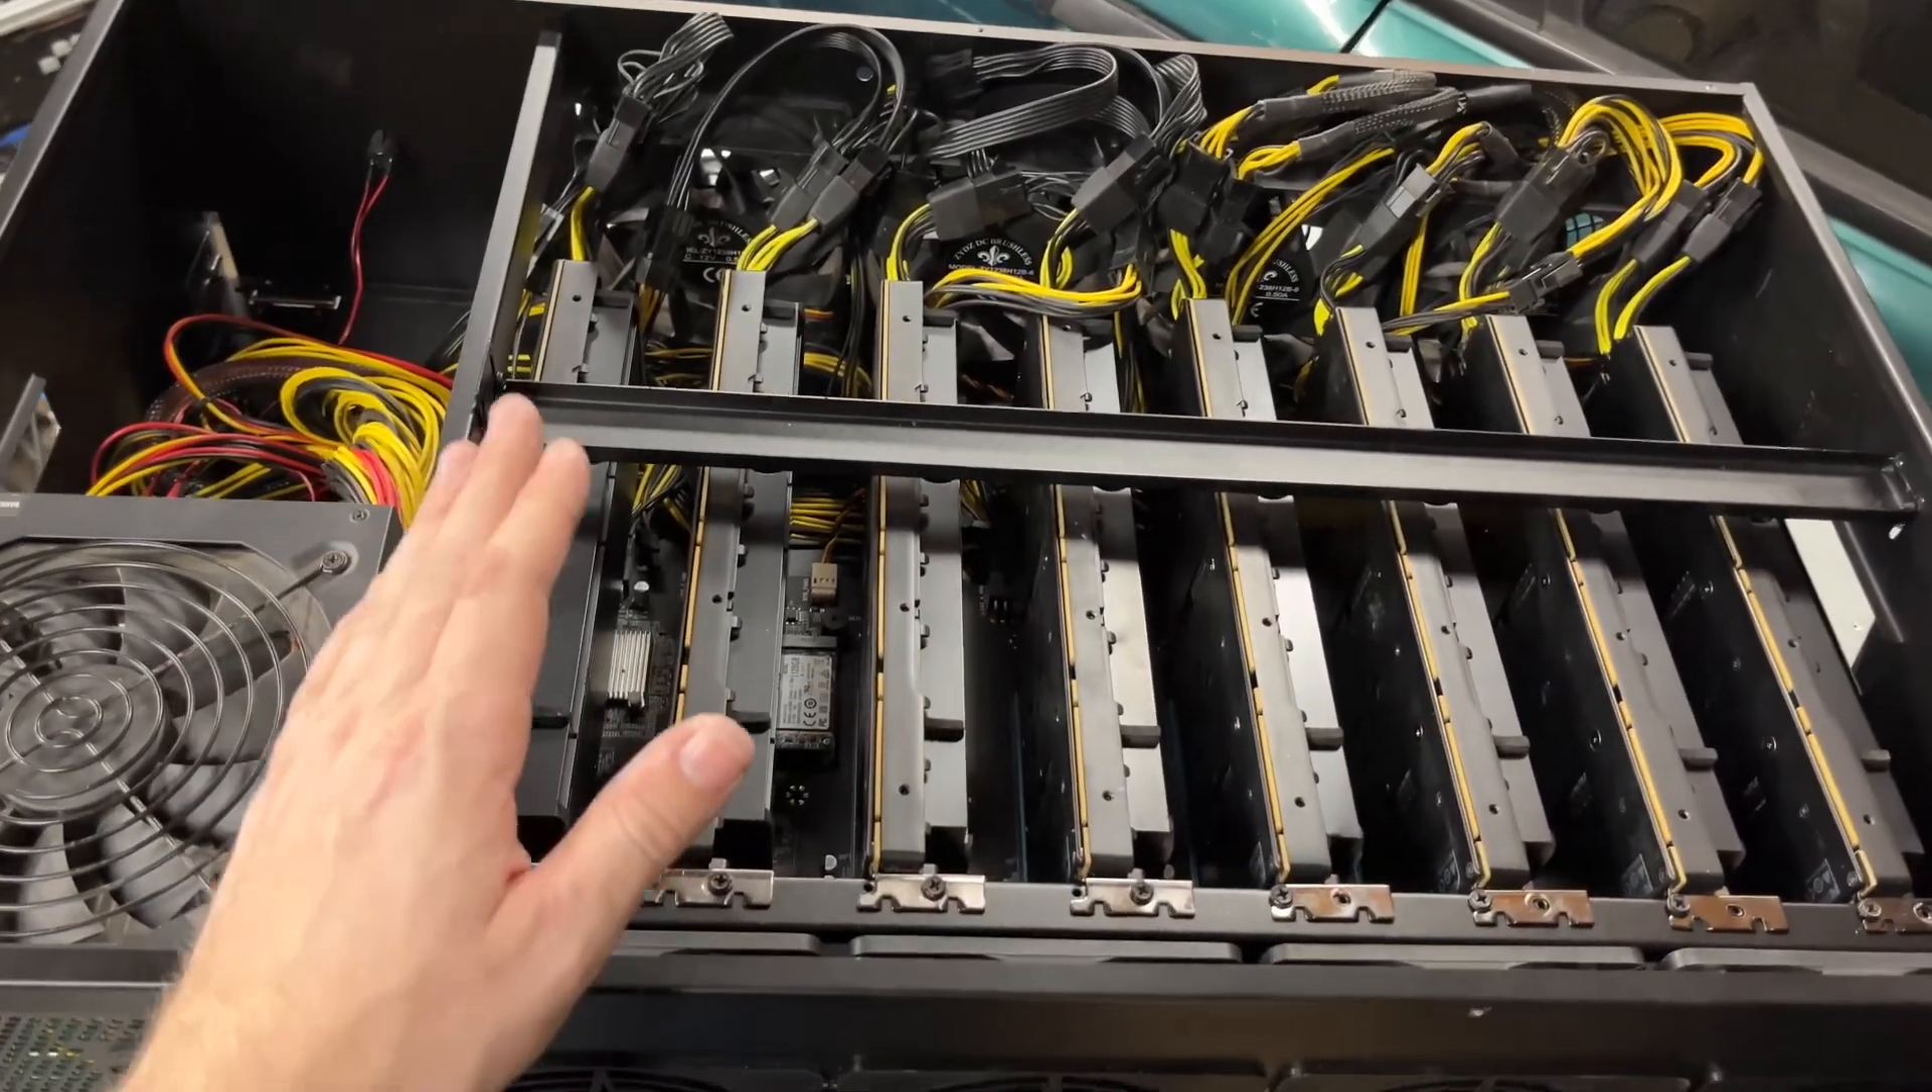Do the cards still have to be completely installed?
No.